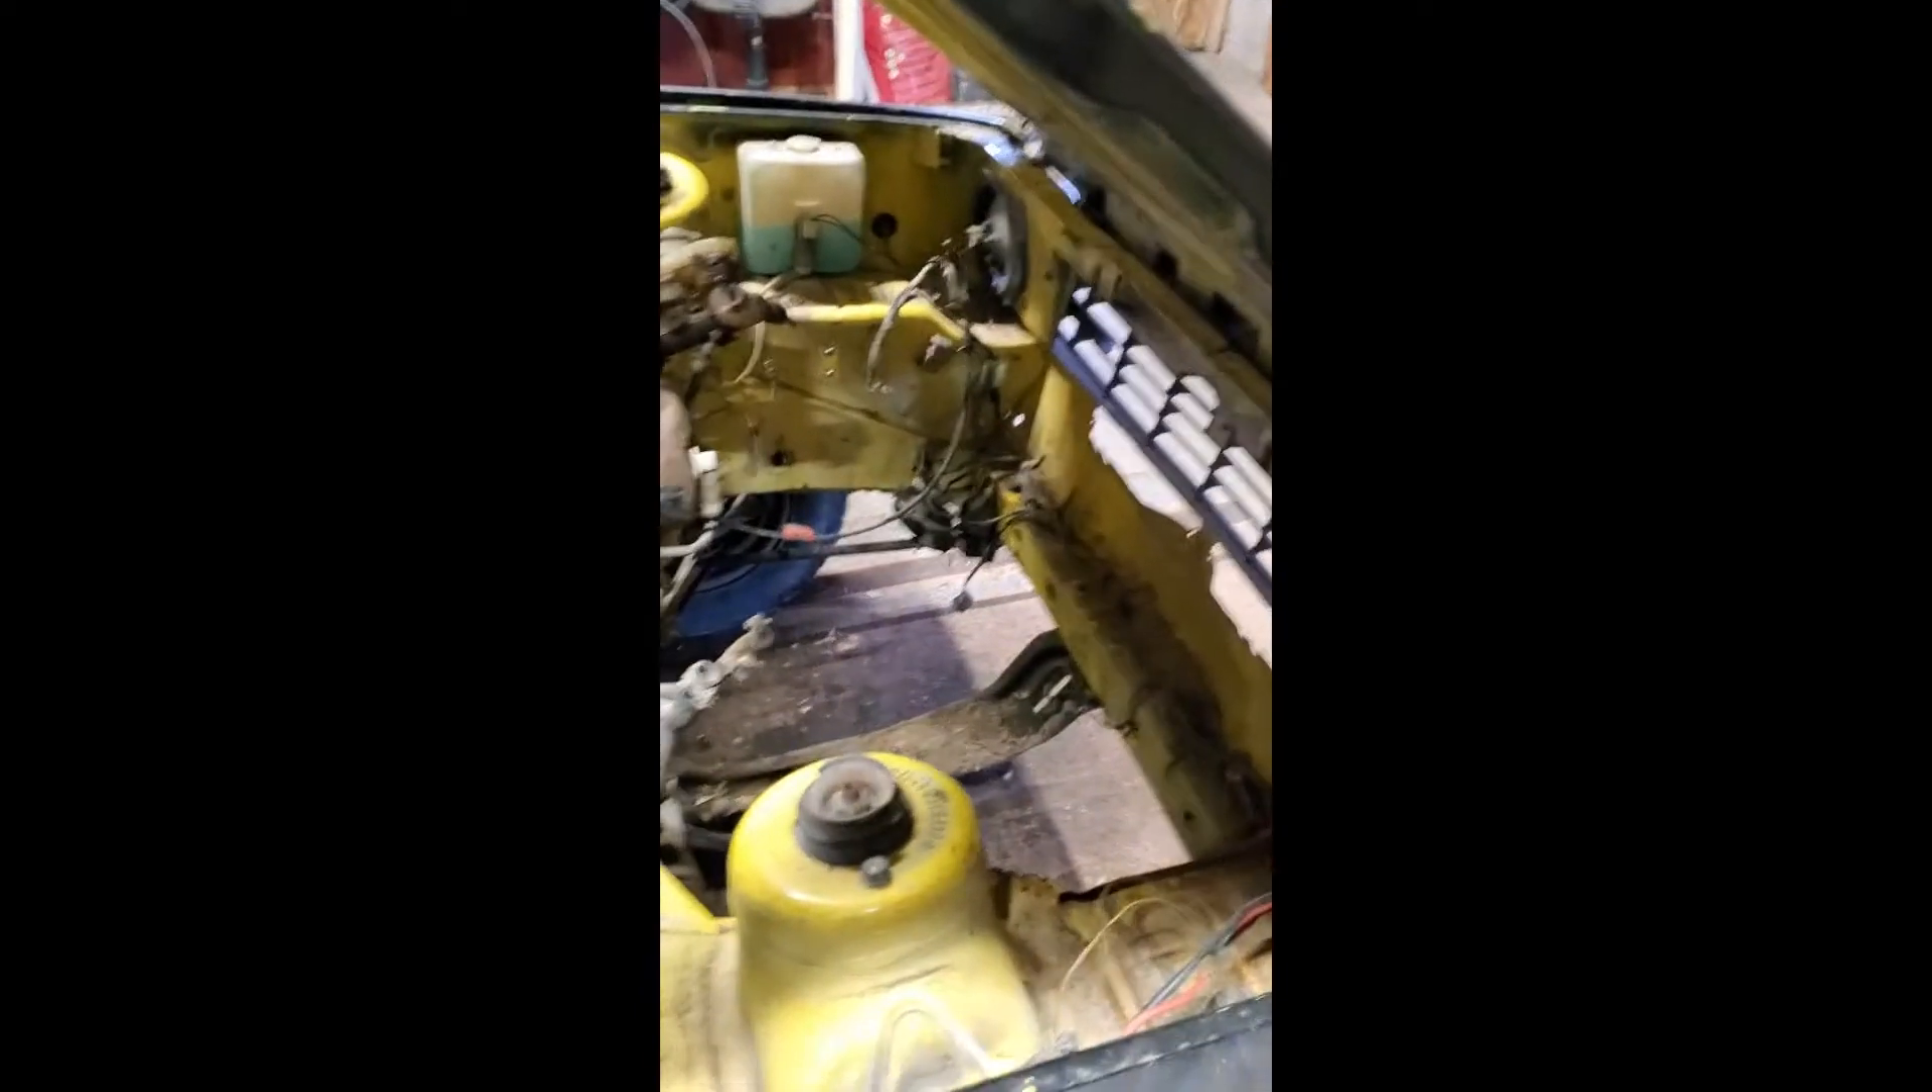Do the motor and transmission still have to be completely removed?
No.